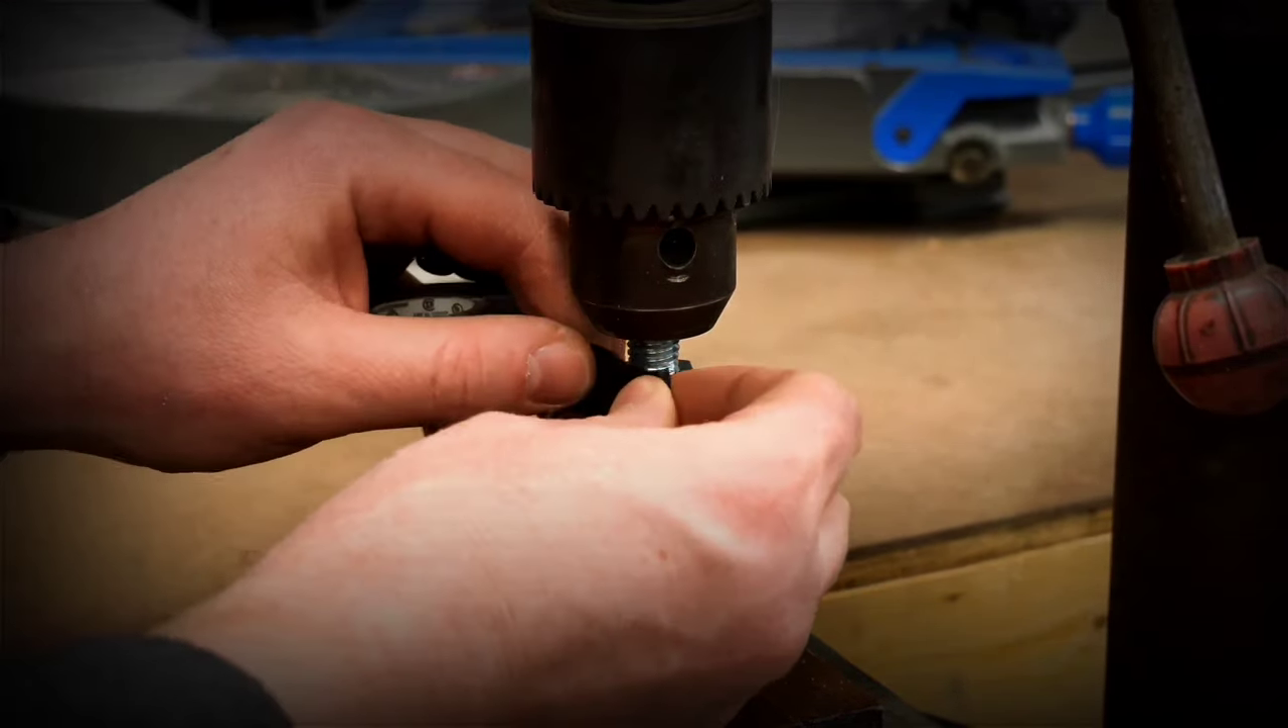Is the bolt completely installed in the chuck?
Yes.